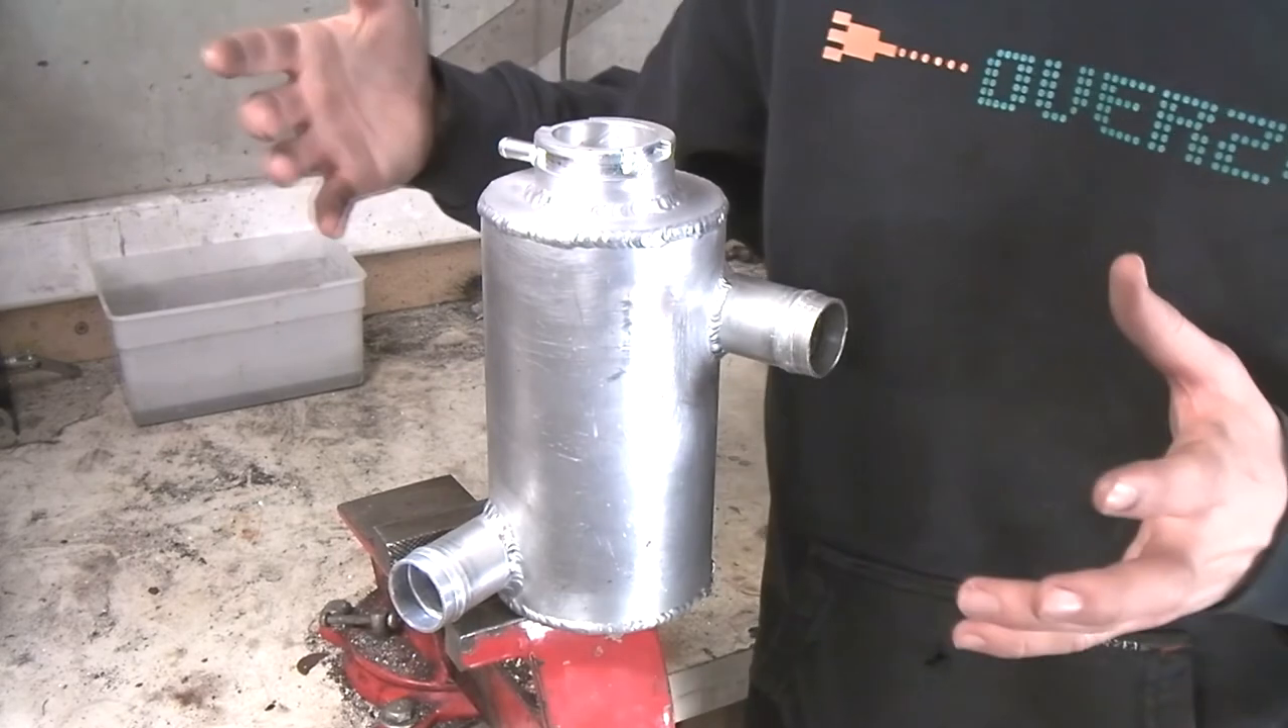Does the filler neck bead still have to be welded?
No.